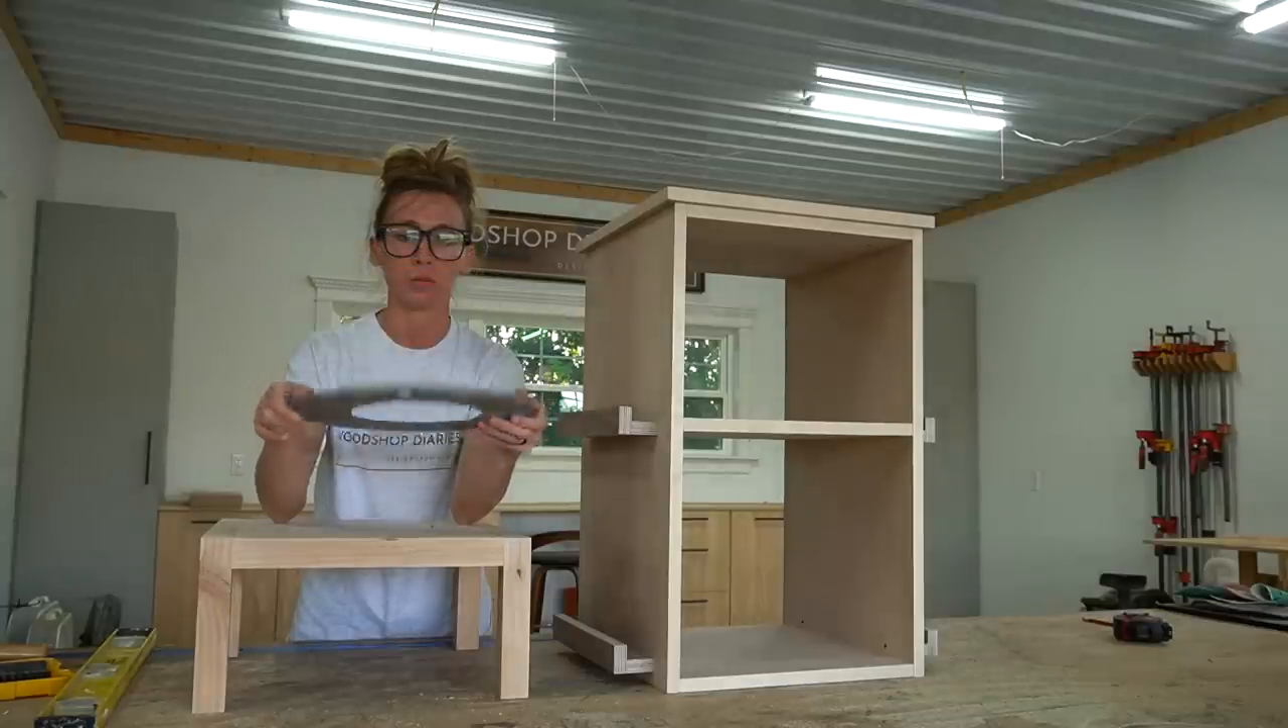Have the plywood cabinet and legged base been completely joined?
No.